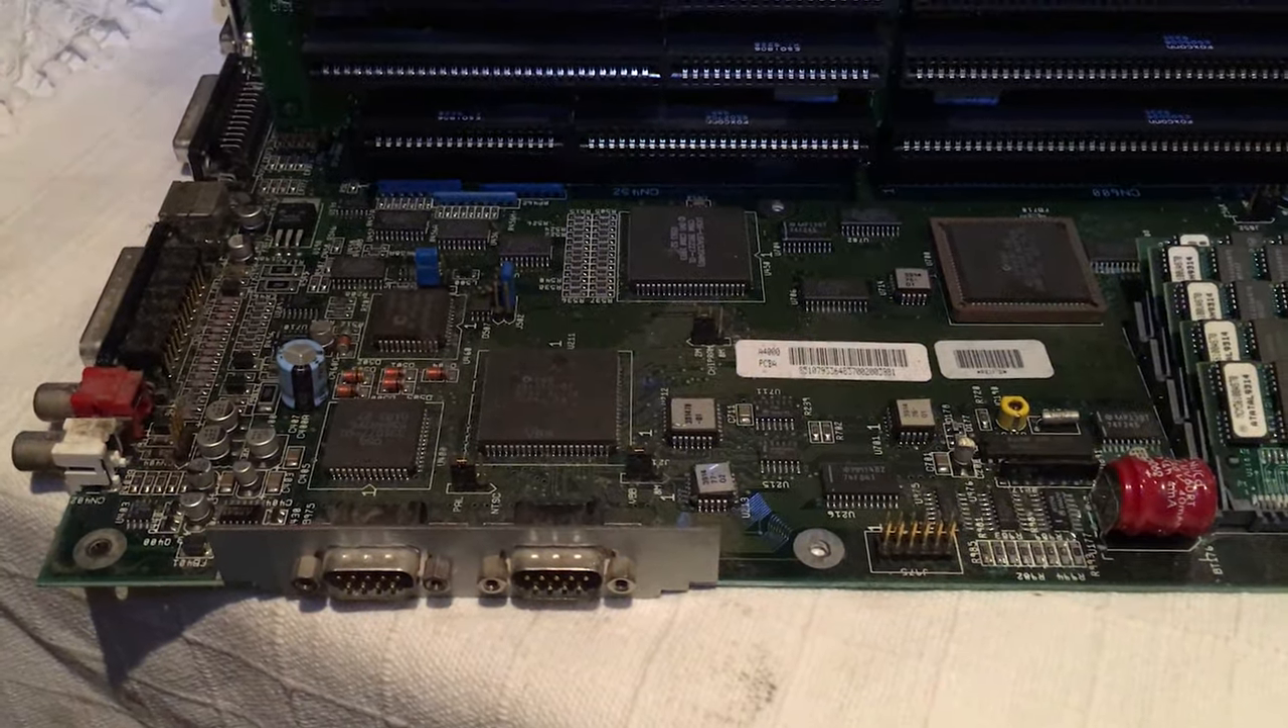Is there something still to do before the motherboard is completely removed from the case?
No.